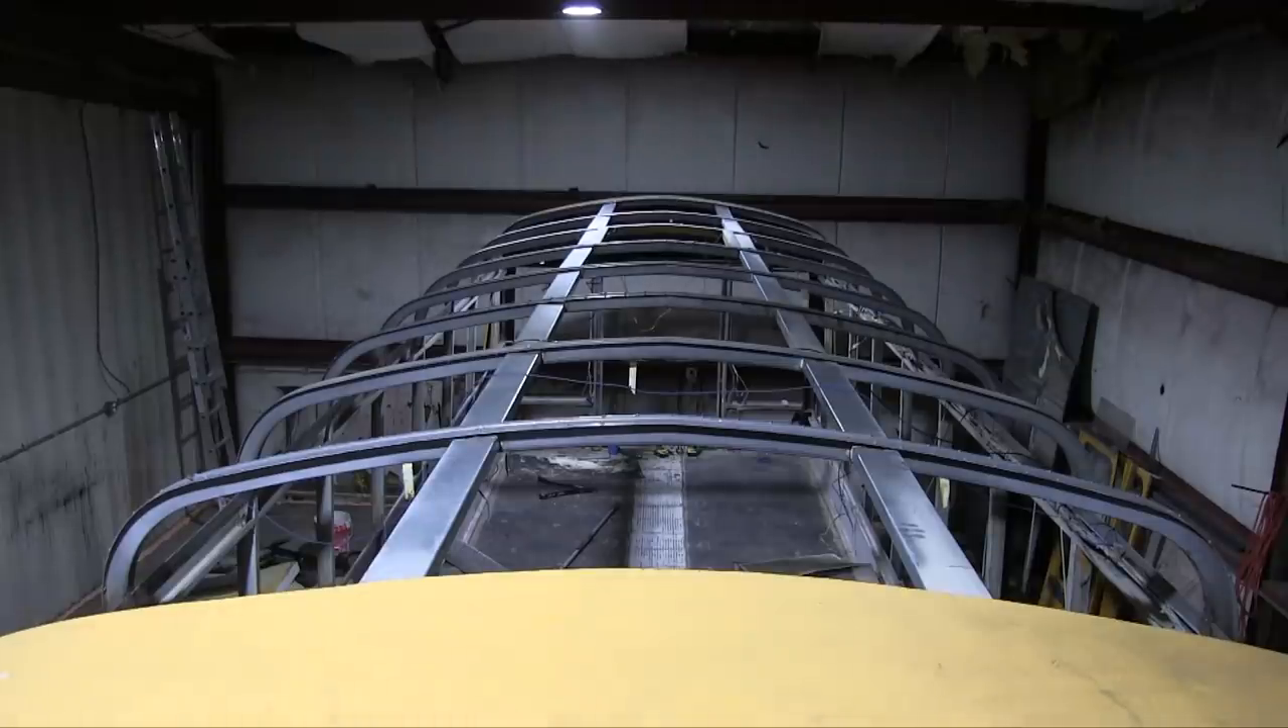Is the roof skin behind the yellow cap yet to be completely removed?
No.